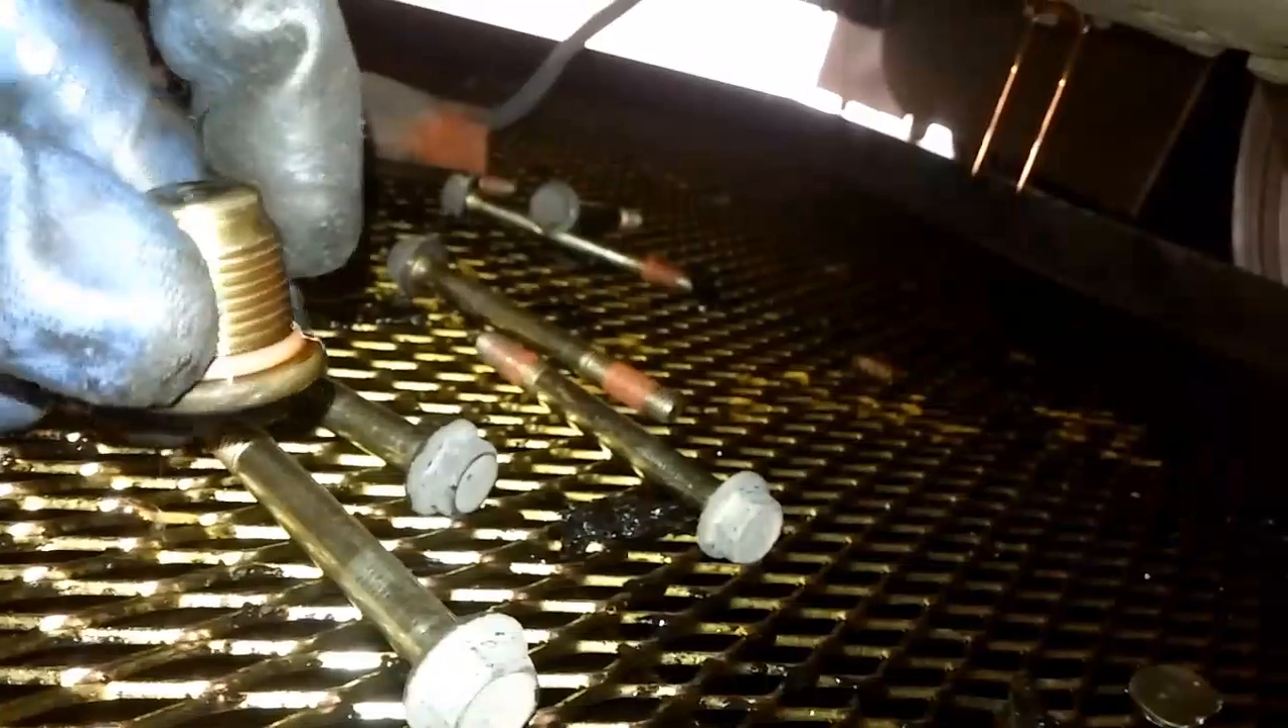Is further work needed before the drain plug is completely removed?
No.